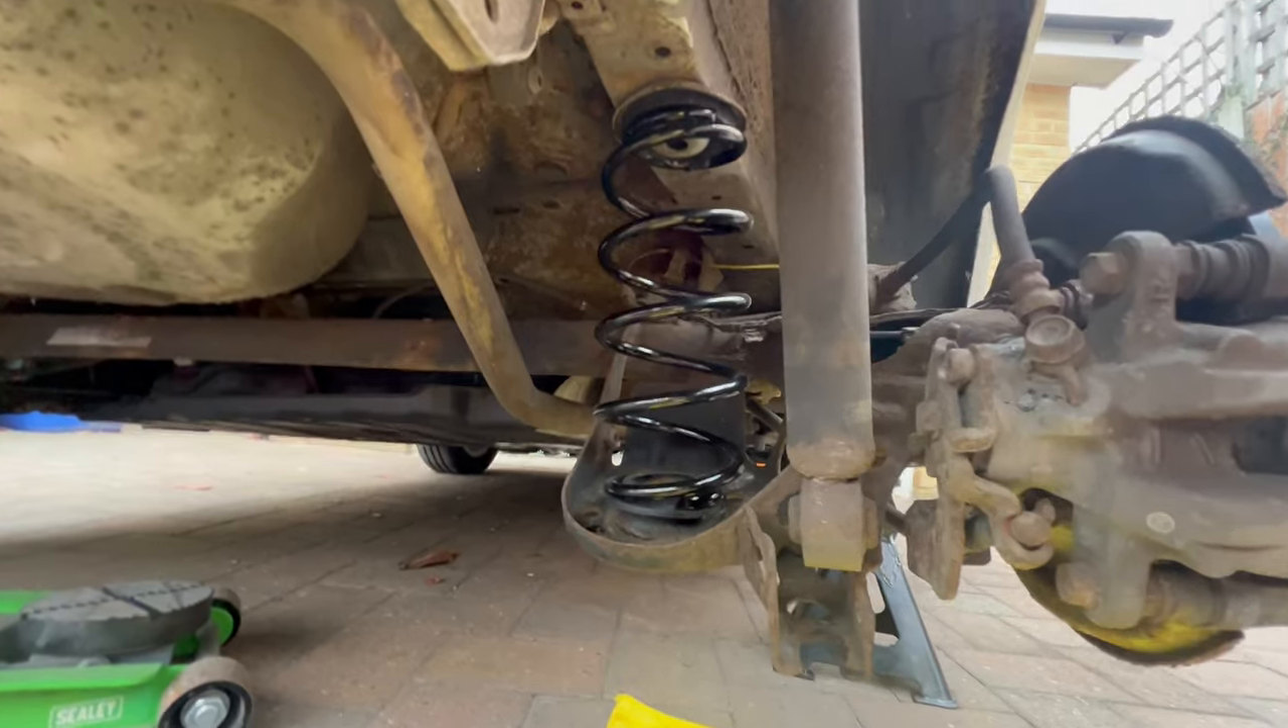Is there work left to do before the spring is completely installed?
No.